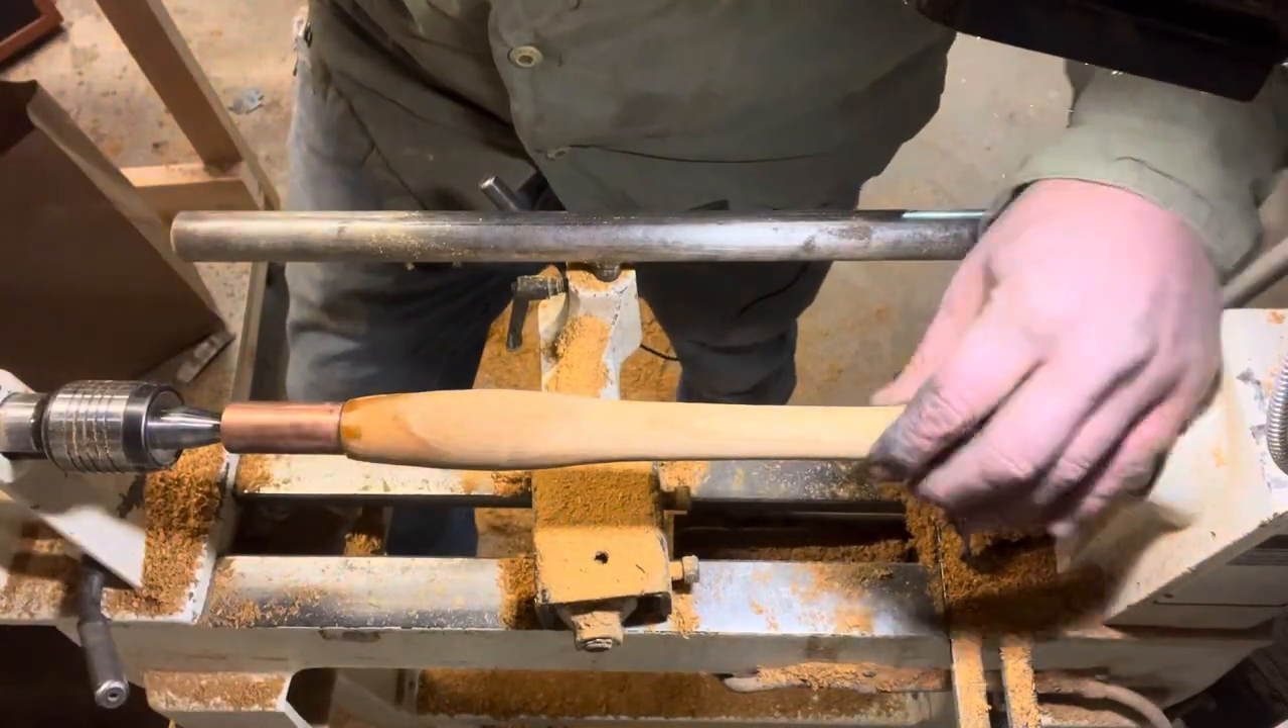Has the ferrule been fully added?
Yes.